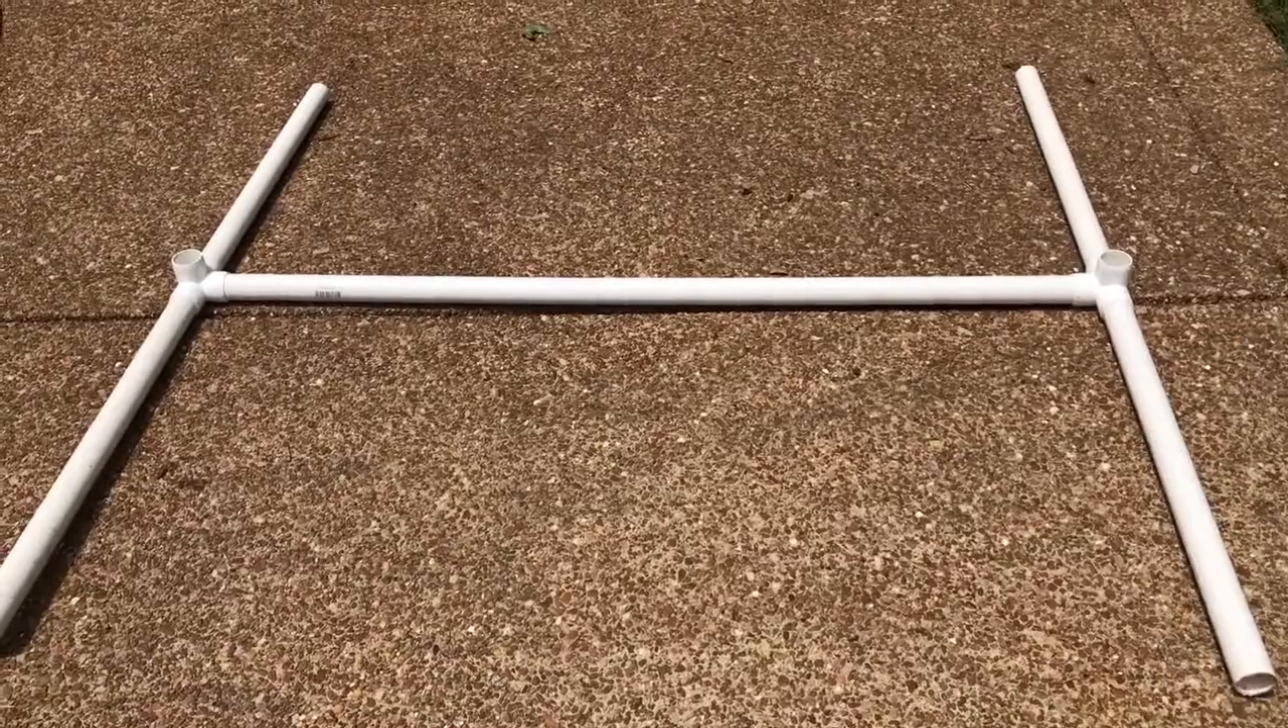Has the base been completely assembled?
Yes.